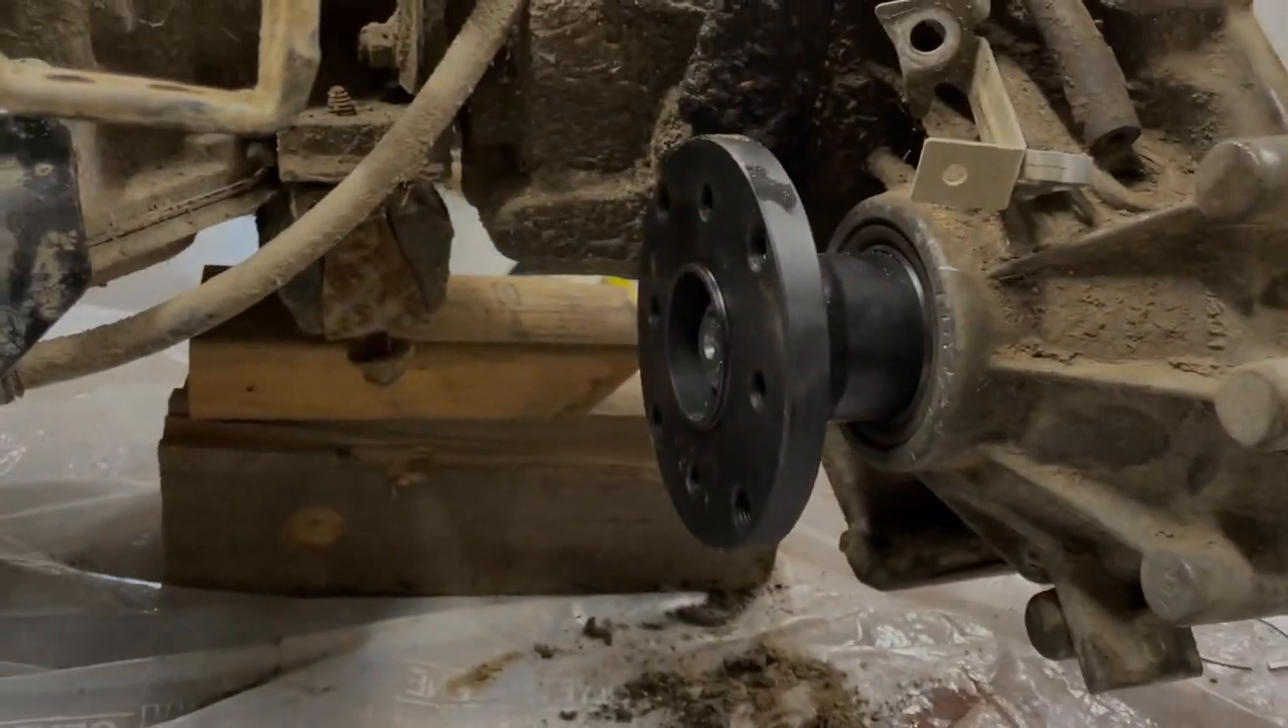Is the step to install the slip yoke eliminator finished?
Yes.